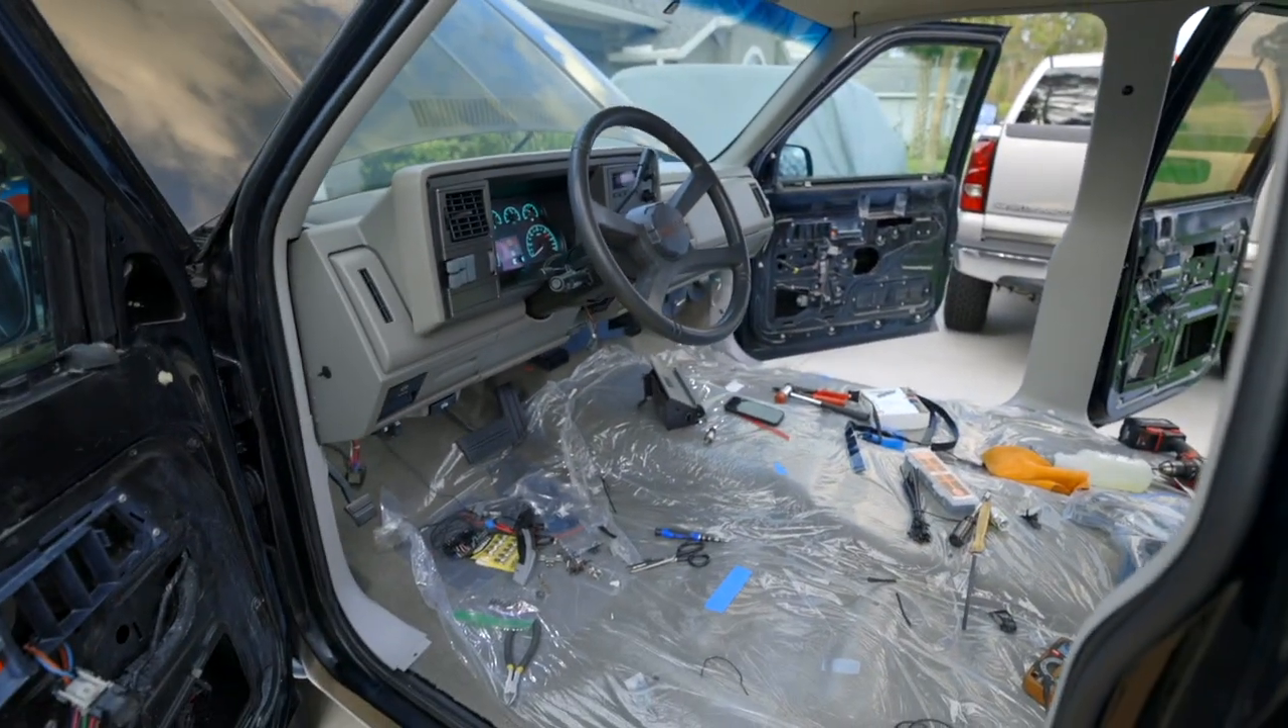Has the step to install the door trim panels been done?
No.